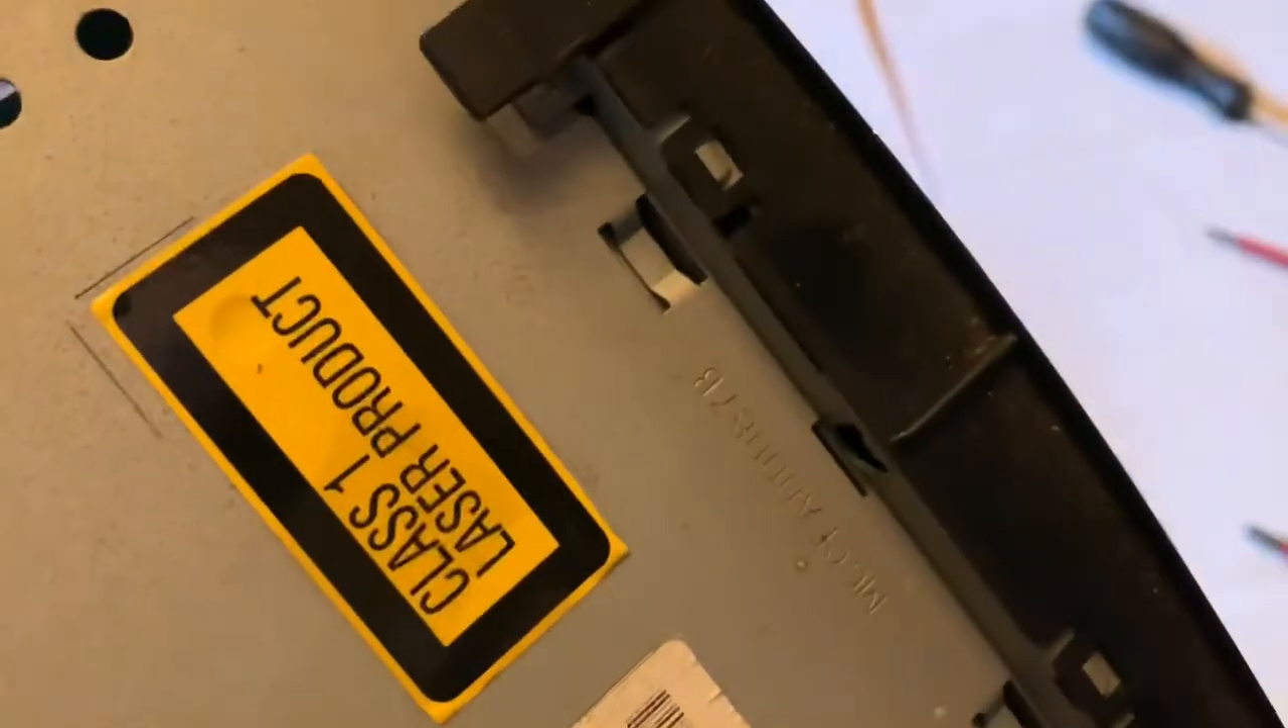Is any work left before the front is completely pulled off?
Yes.